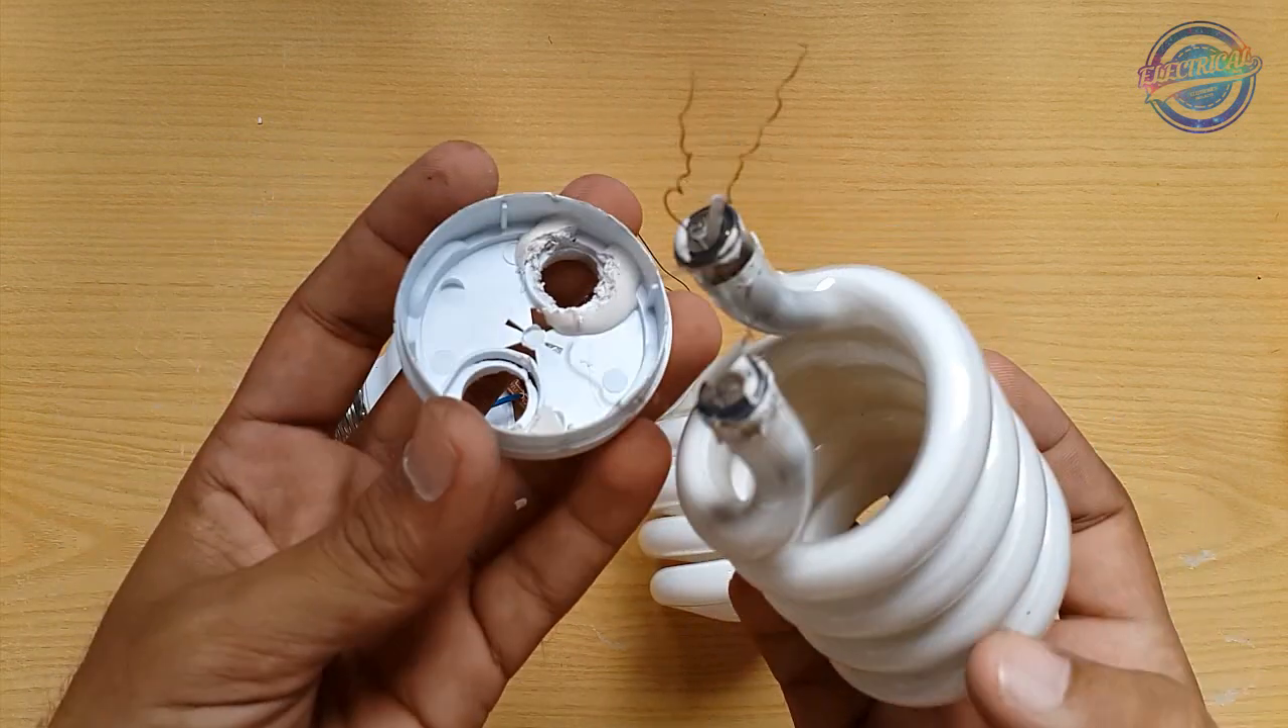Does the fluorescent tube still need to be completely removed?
No.